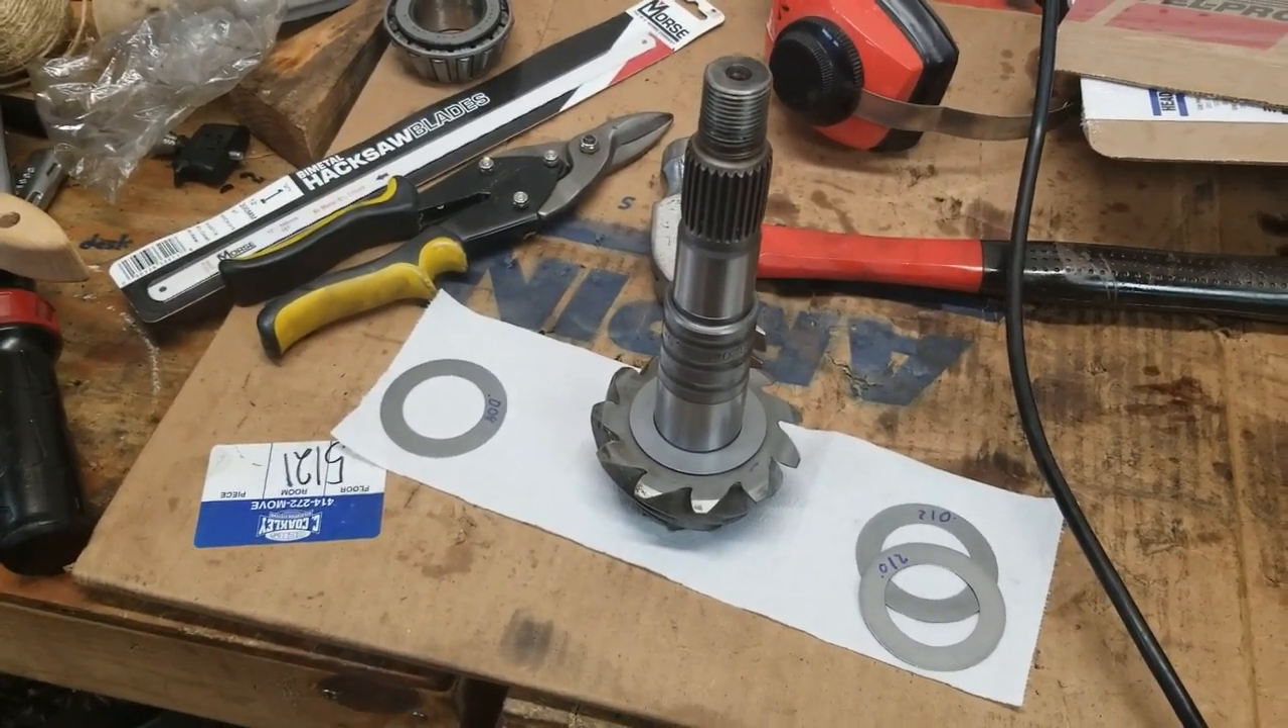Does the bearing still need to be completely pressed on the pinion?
Yes.